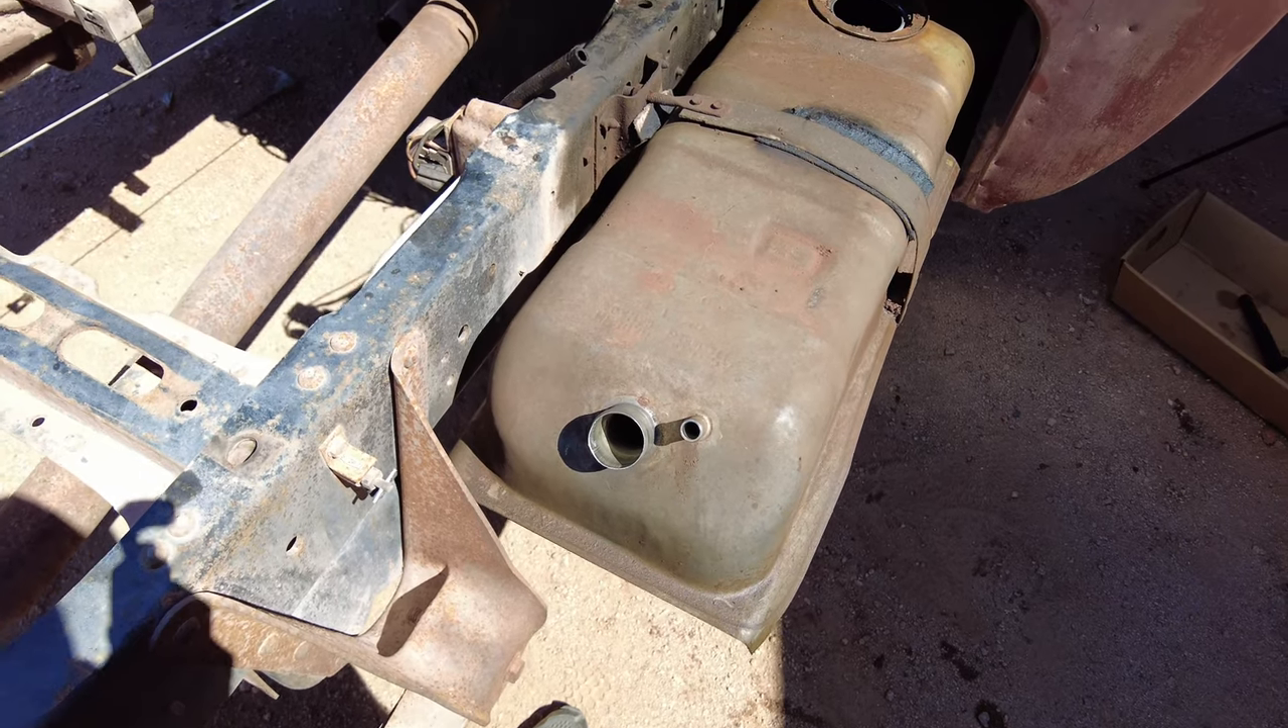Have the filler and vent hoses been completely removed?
Yes.